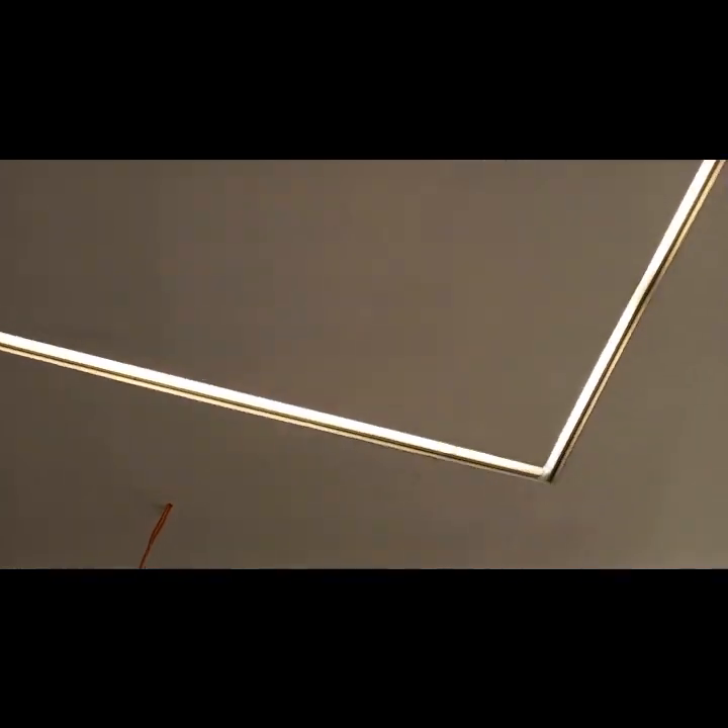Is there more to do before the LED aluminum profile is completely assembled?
No.